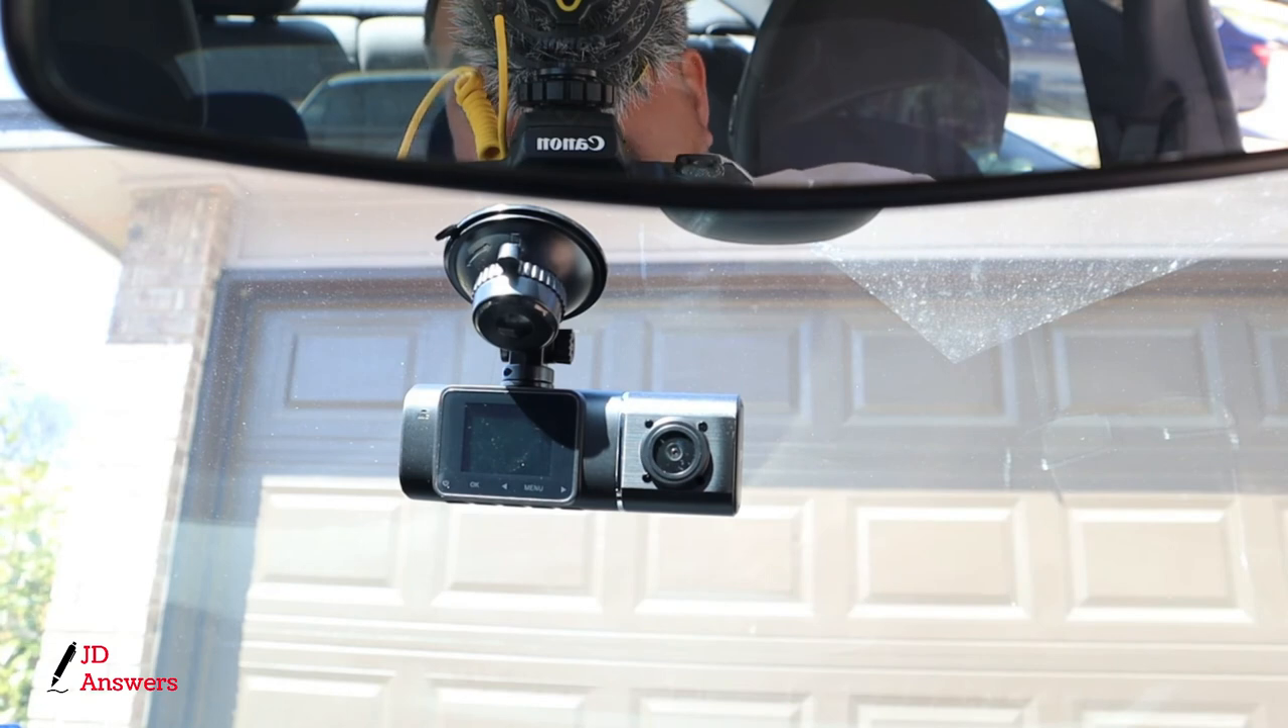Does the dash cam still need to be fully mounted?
No.